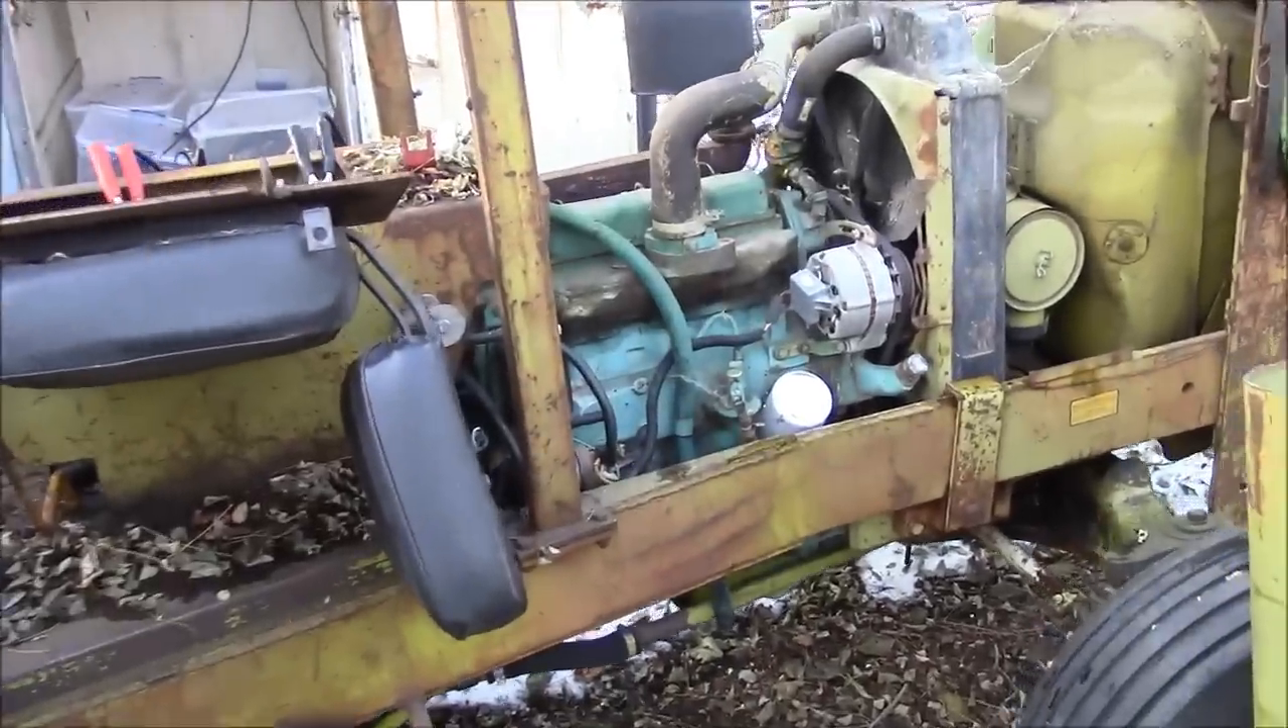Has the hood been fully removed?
Yes.